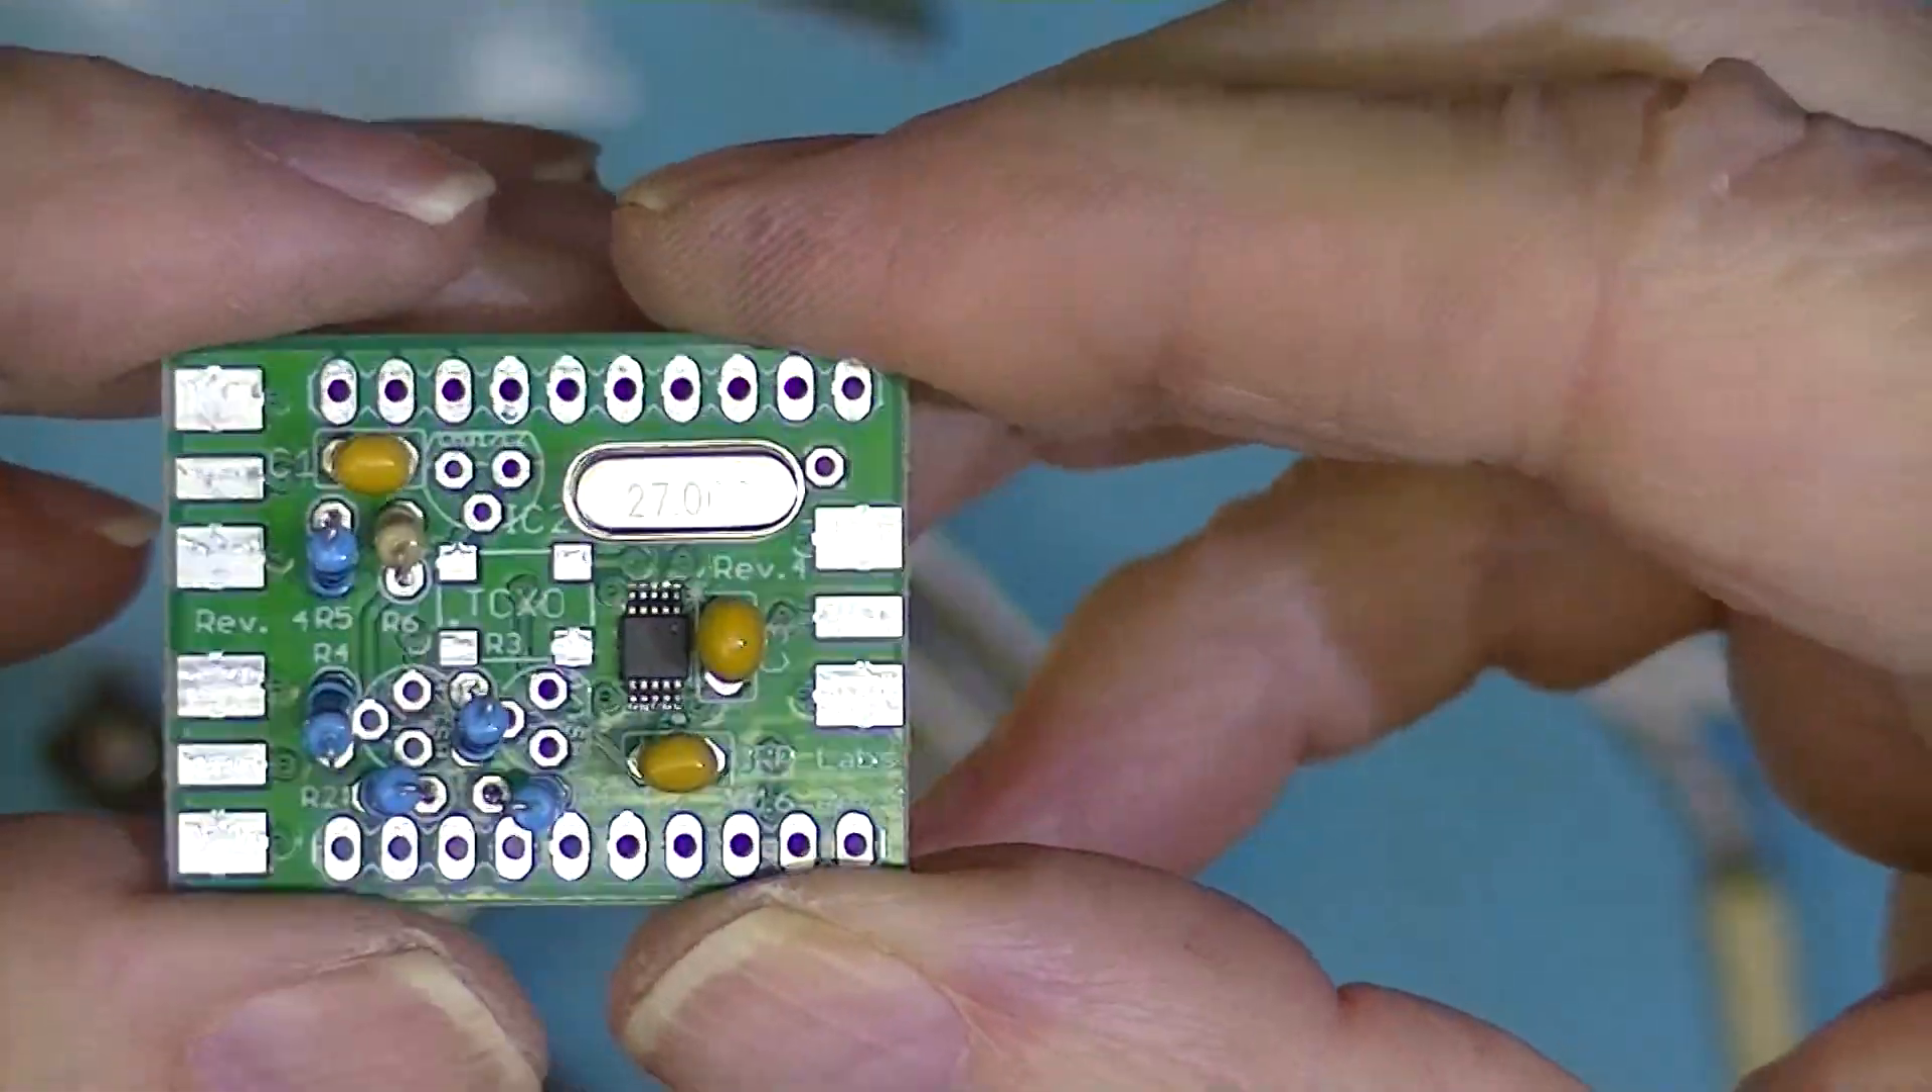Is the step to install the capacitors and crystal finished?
Yes.